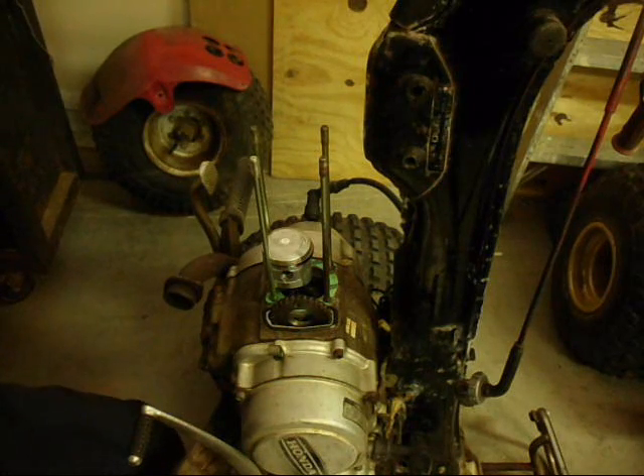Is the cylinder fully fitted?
No.